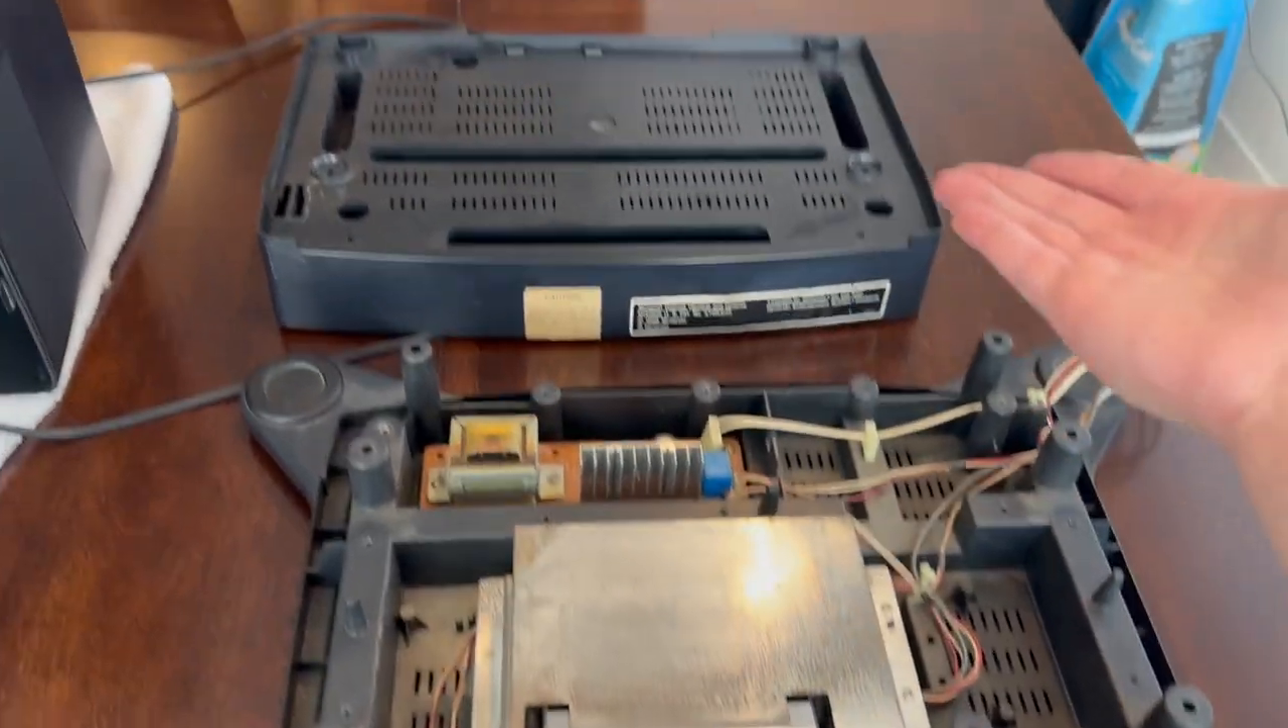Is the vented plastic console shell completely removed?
Yes.